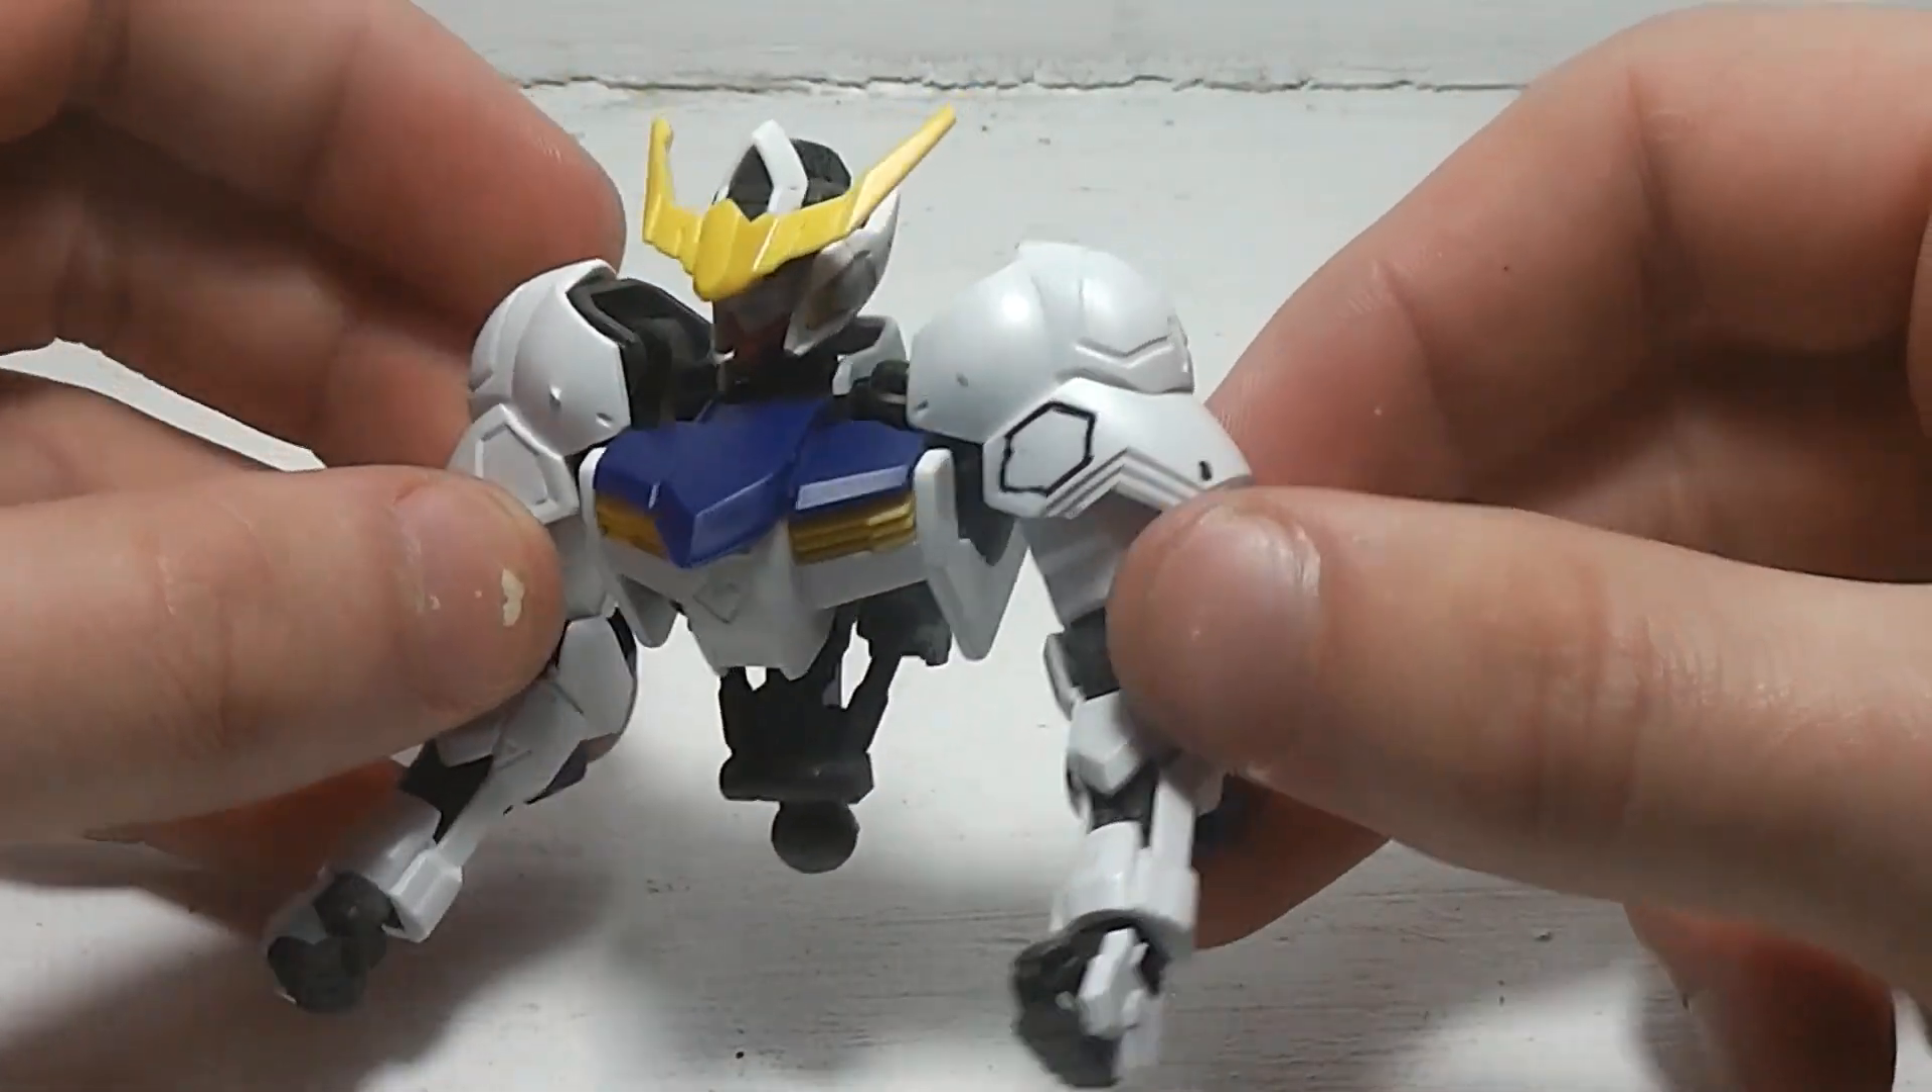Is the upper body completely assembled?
Yes.